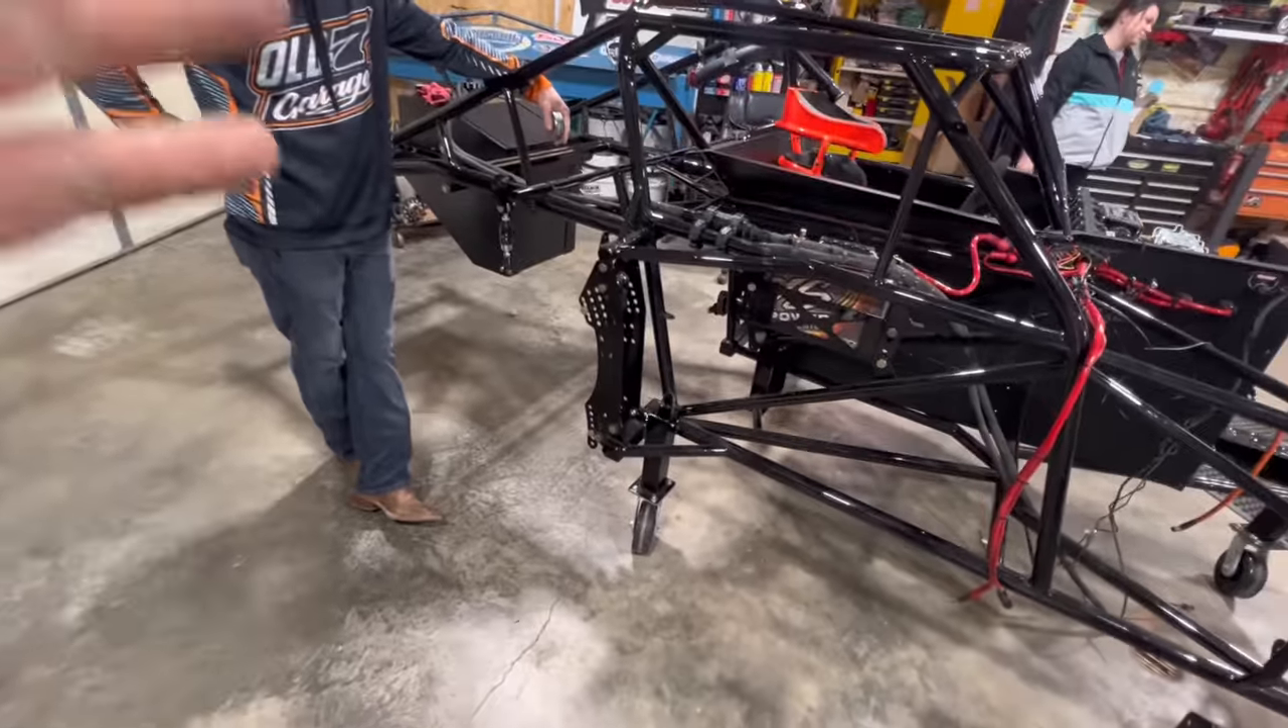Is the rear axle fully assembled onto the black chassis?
No.